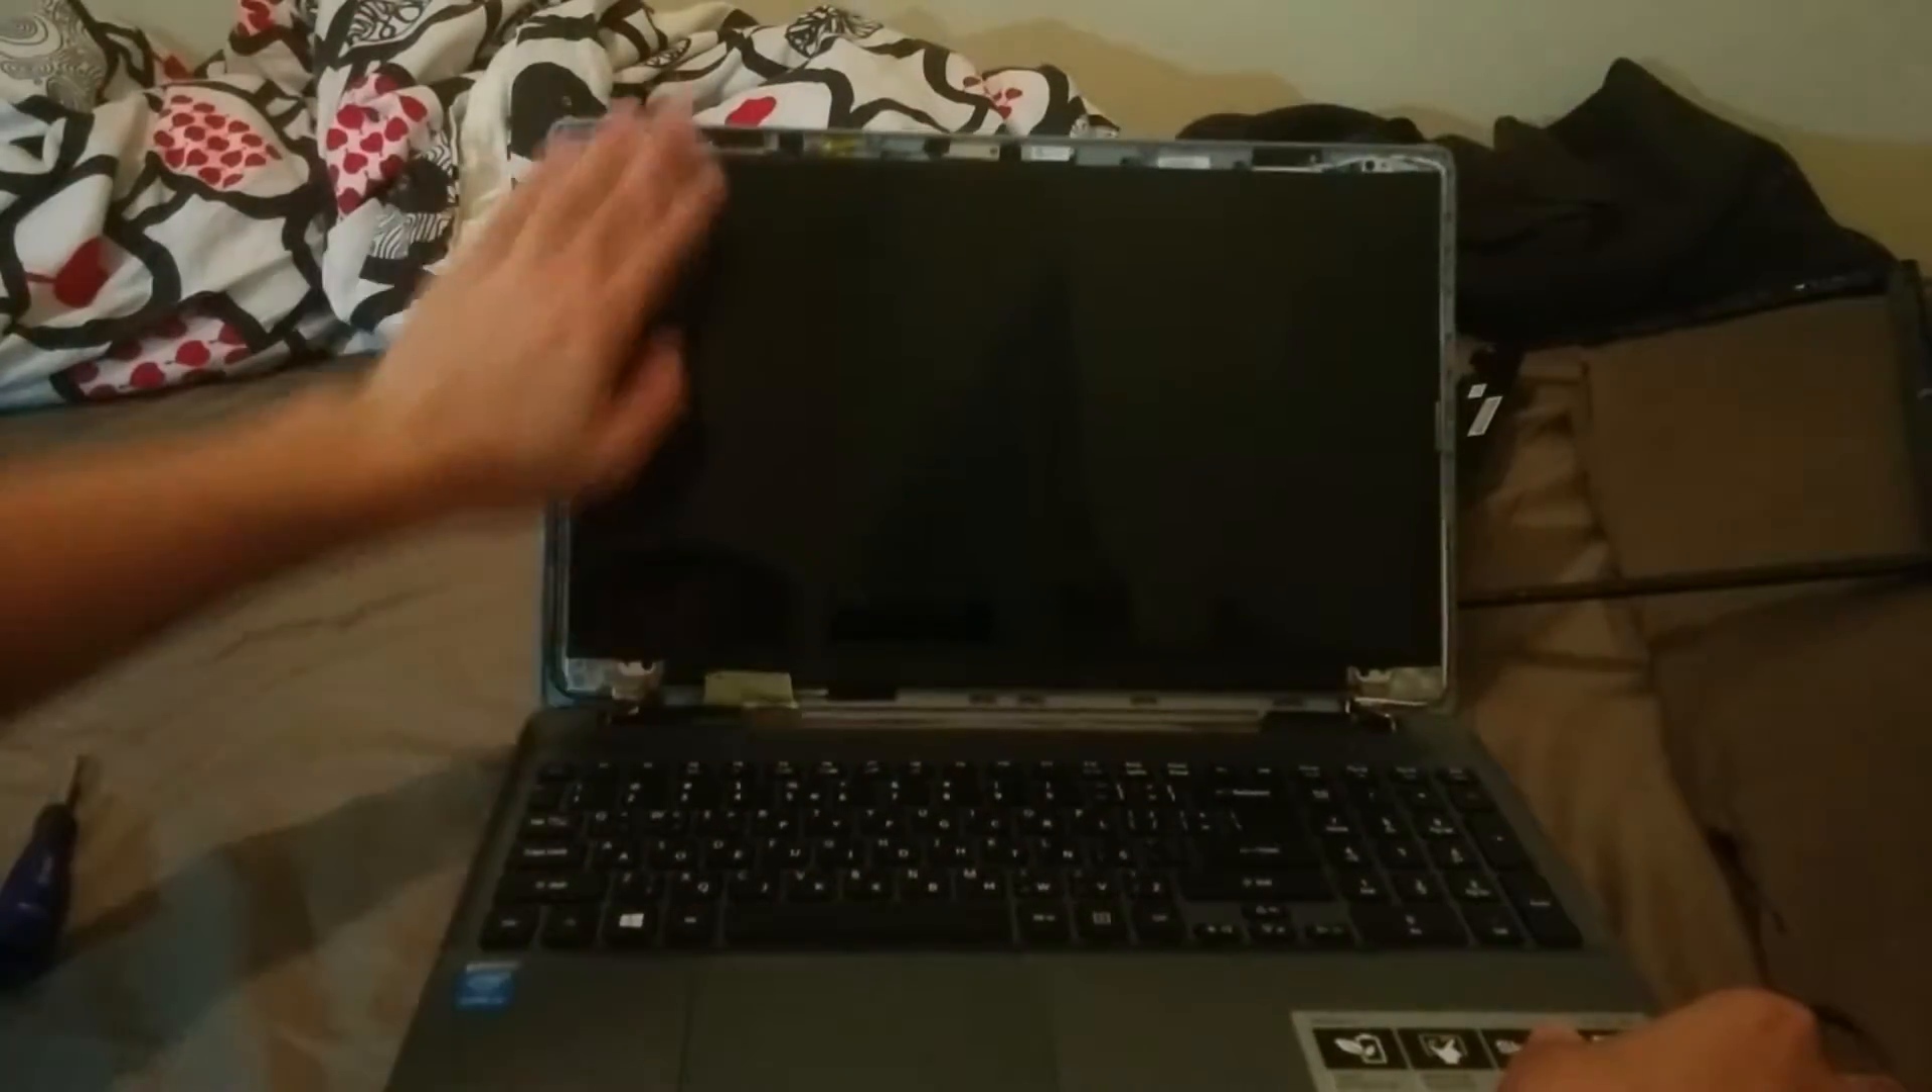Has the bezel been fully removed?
Yes.